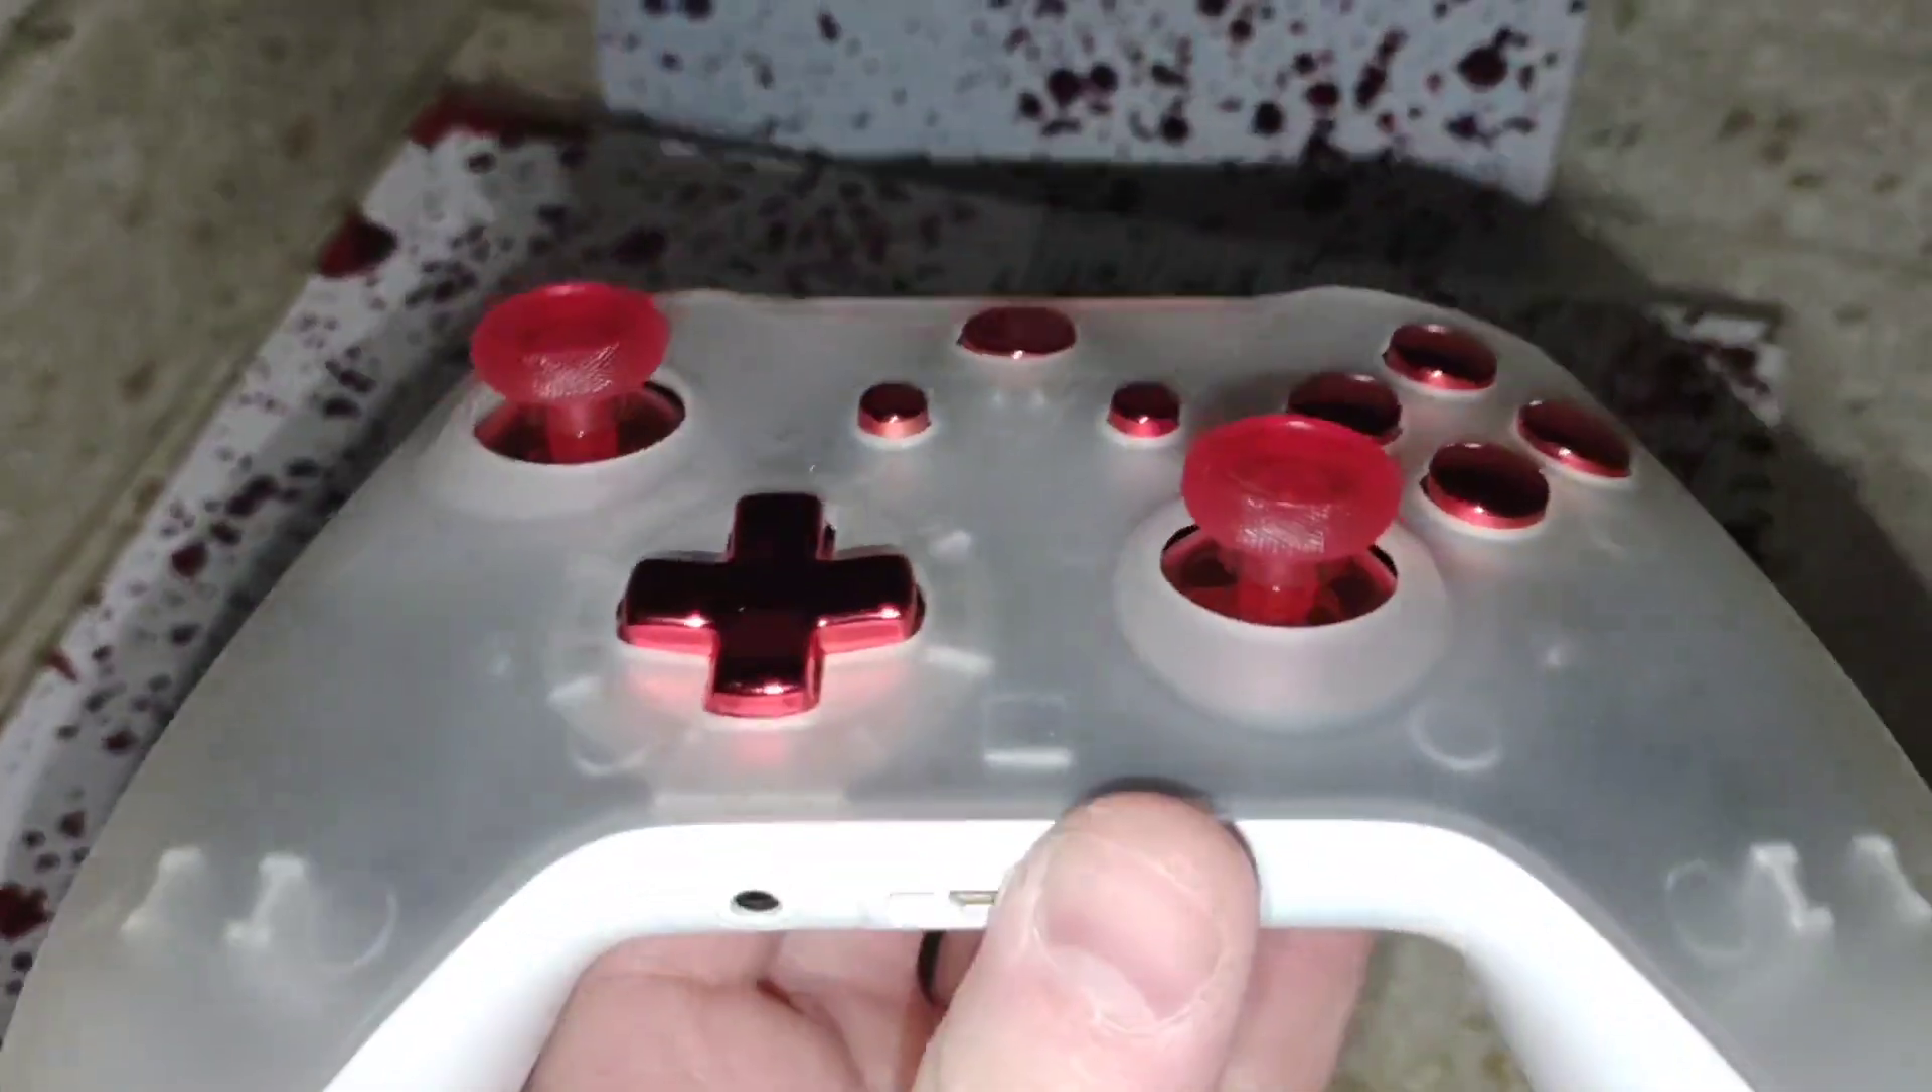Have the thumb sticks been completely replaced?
Yes.